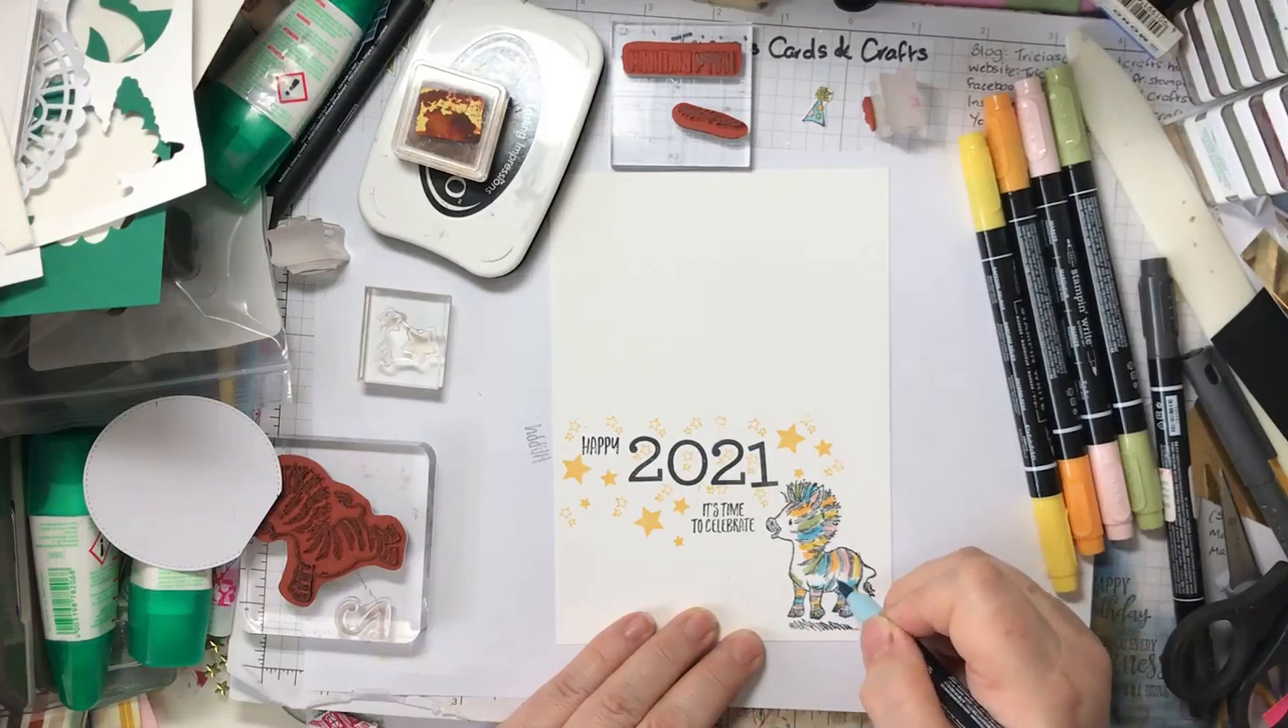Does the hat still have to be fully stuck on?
Yes.